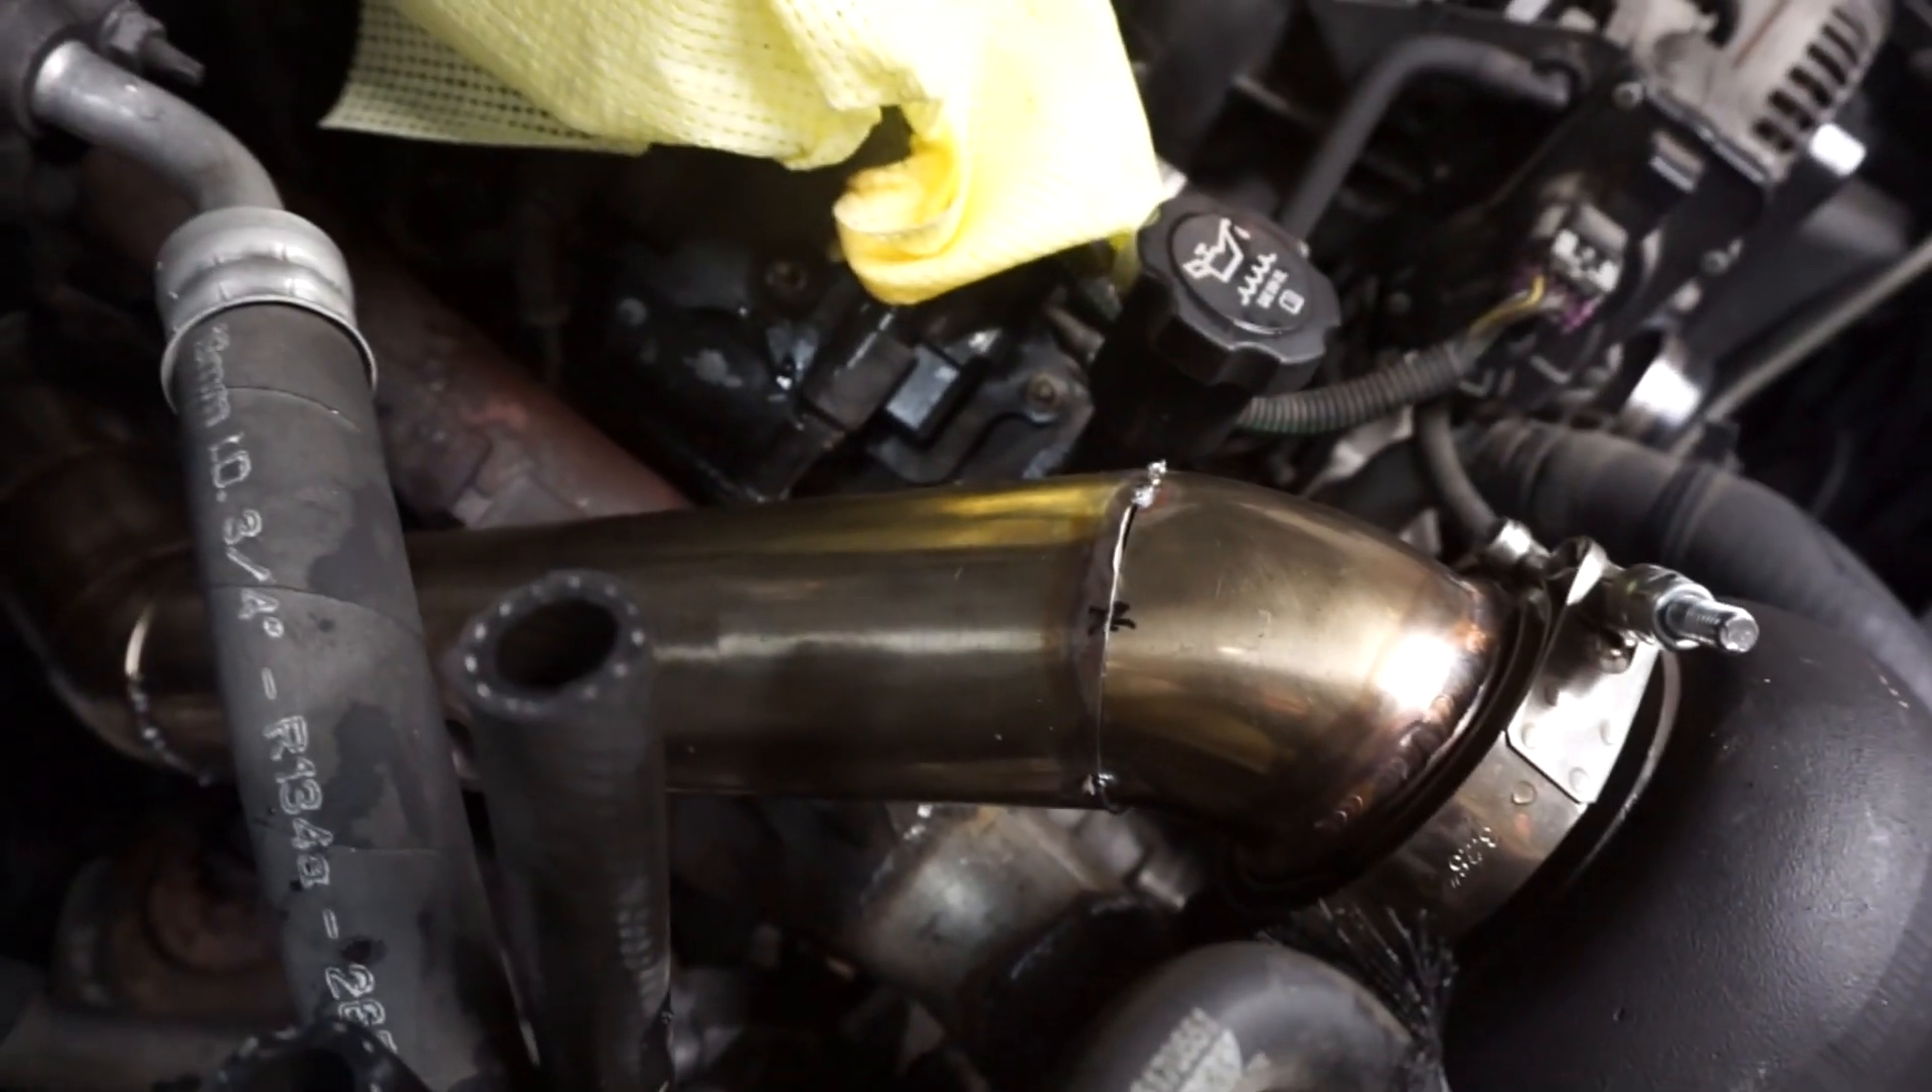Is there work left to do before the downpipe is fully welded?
Yes.